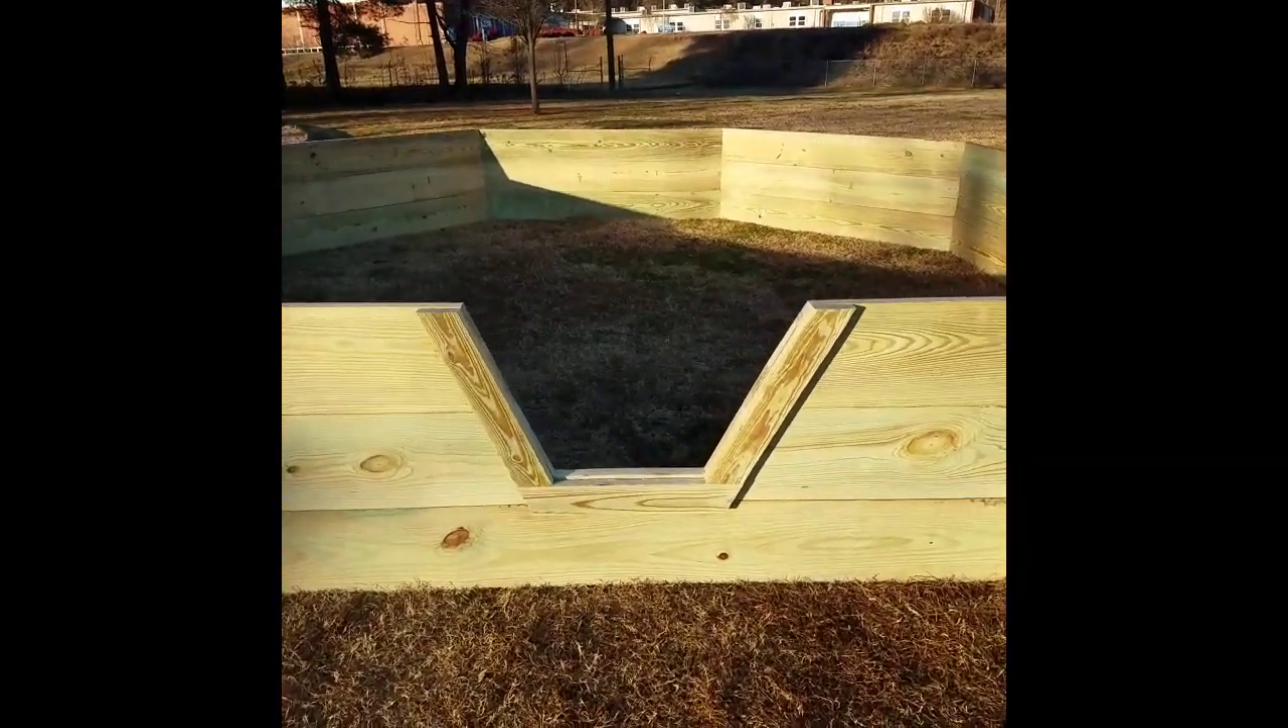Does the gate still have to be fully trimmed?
No.